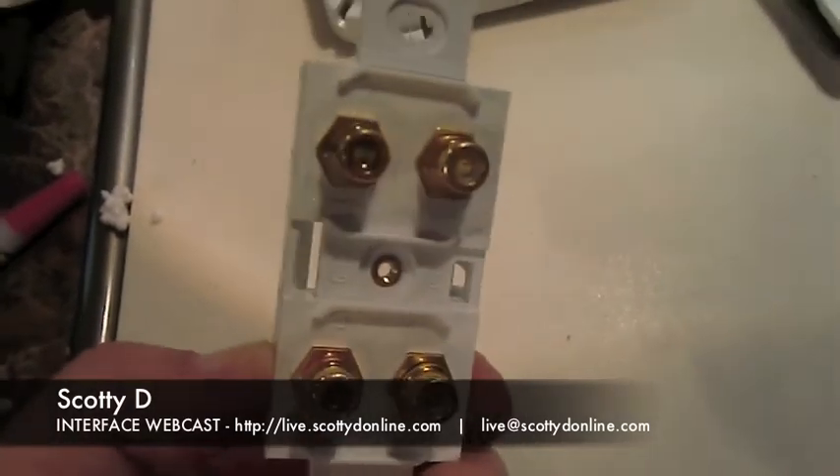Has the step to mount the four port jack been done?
No.